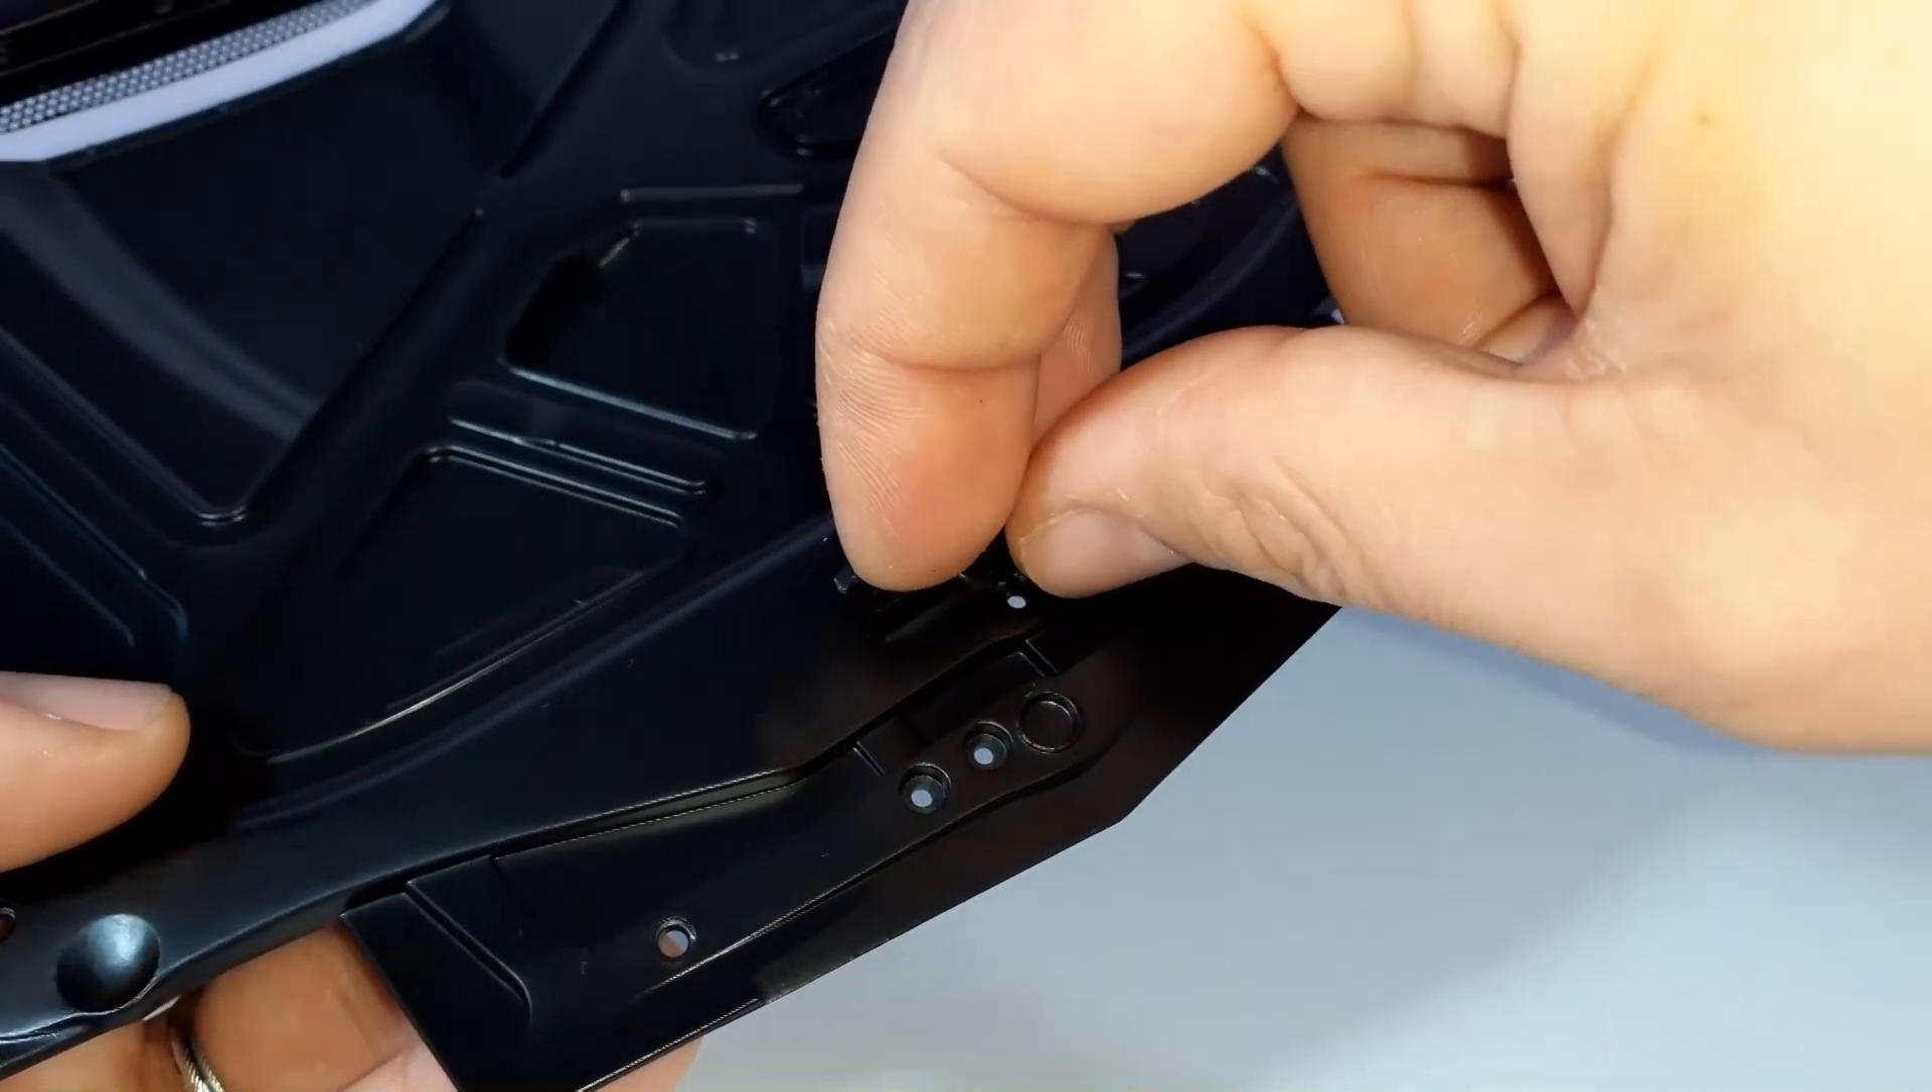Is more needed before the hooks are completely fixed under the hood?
Yes.